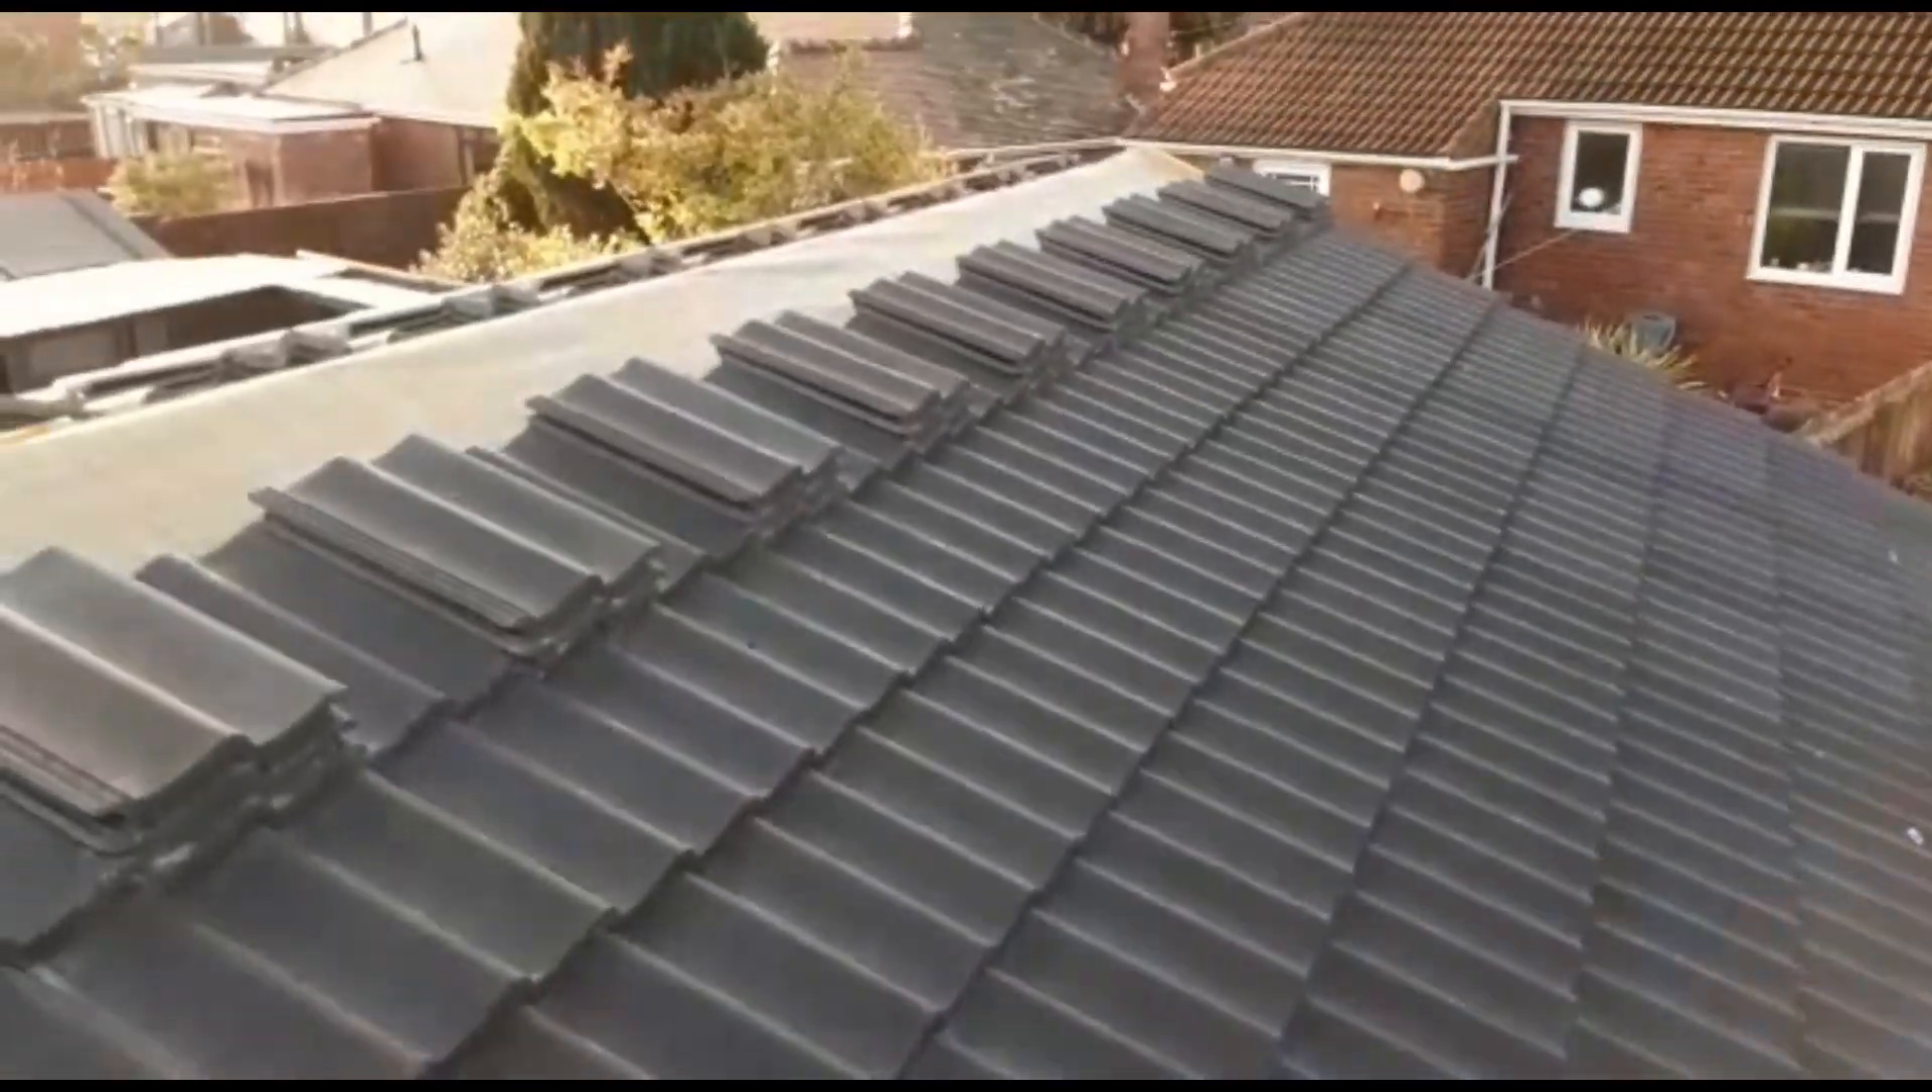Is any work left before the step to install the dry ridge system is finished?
Yes.